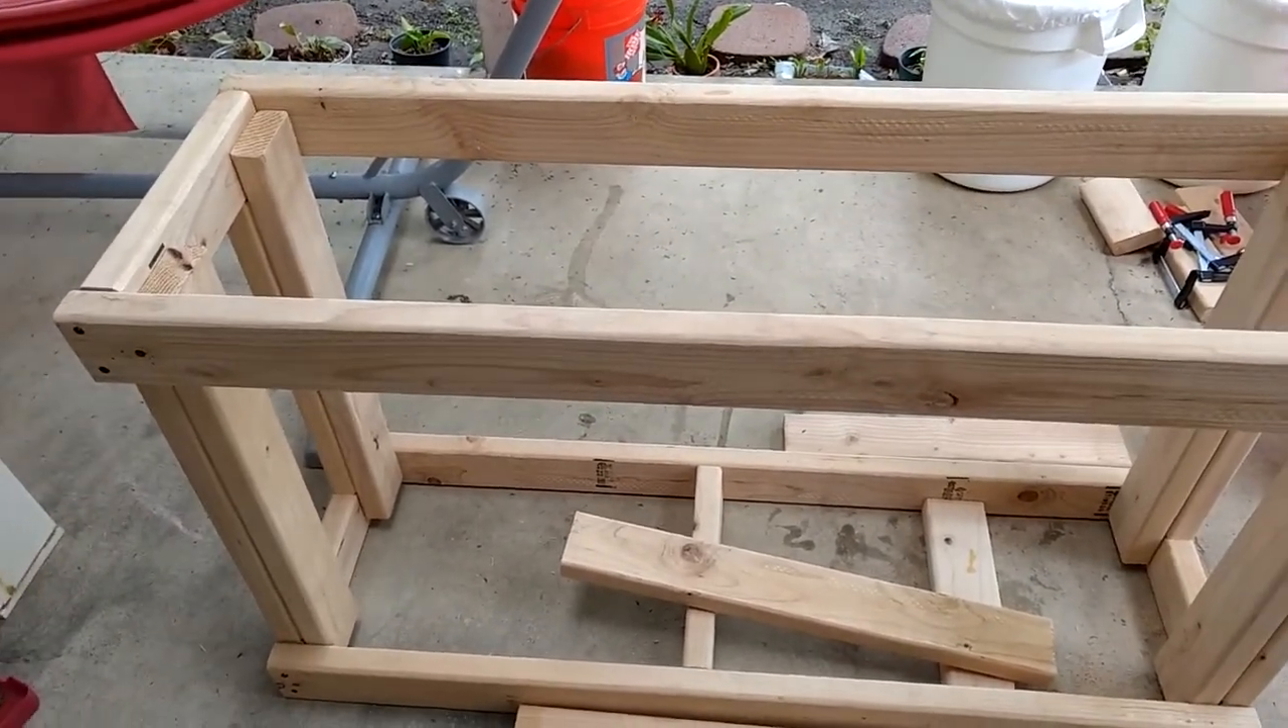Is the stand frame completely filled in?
No.